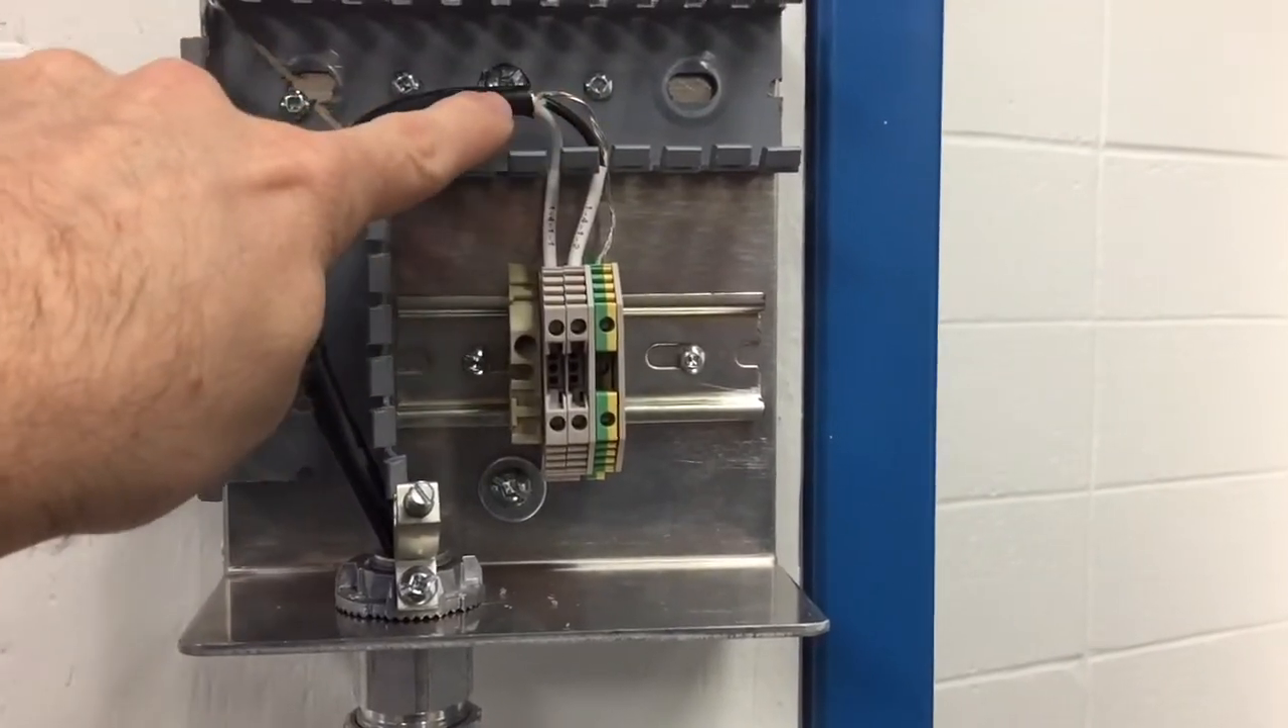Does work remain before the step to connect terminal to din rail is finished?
No.